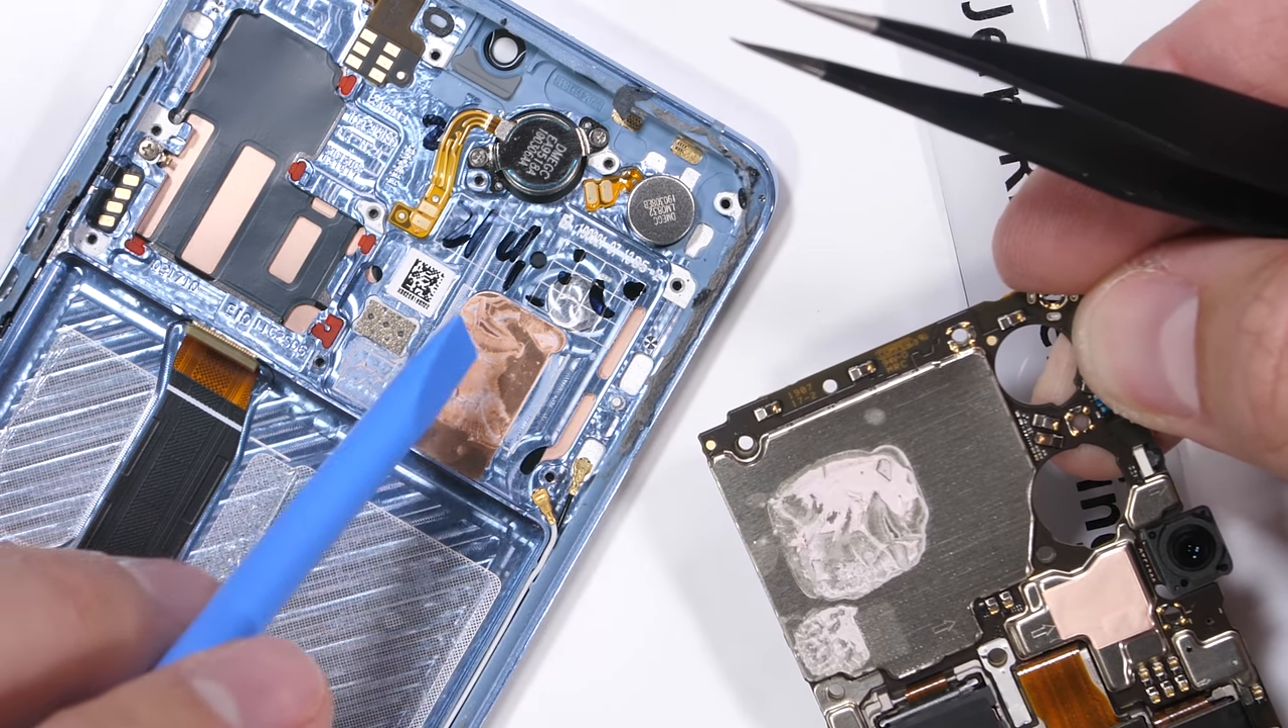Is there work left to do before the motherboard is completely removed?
No.